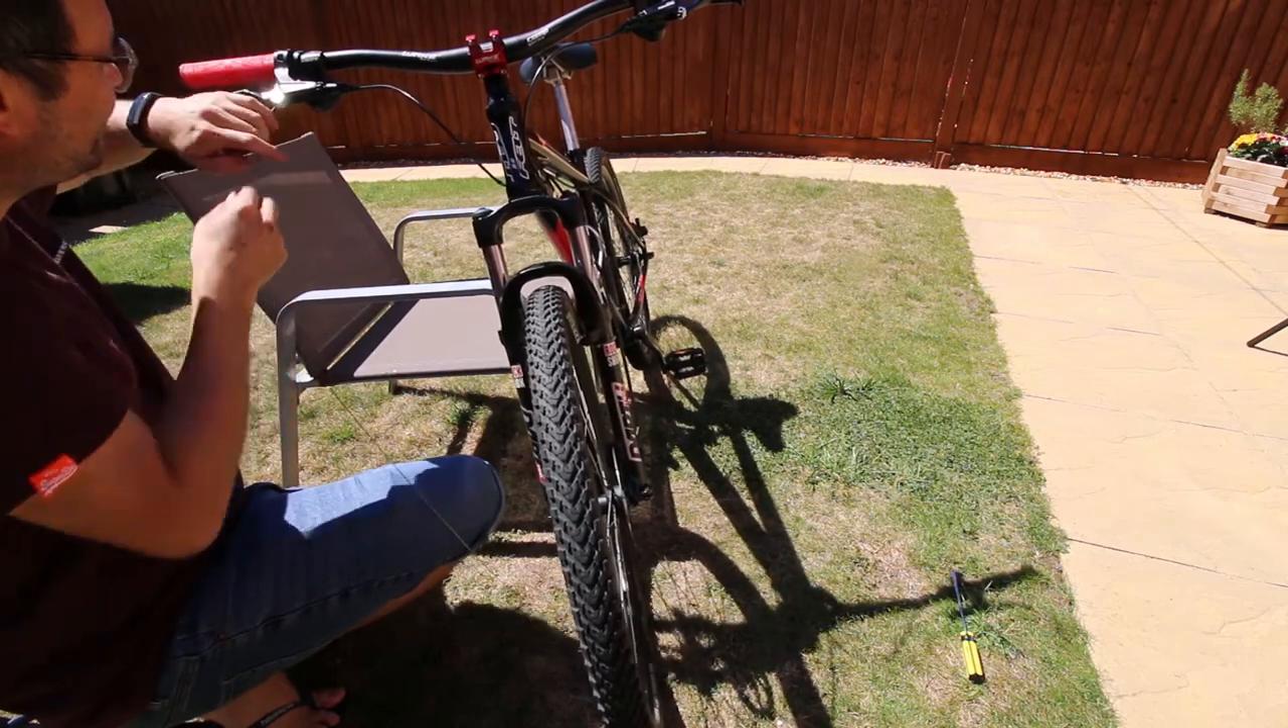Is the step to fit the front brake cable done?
No.